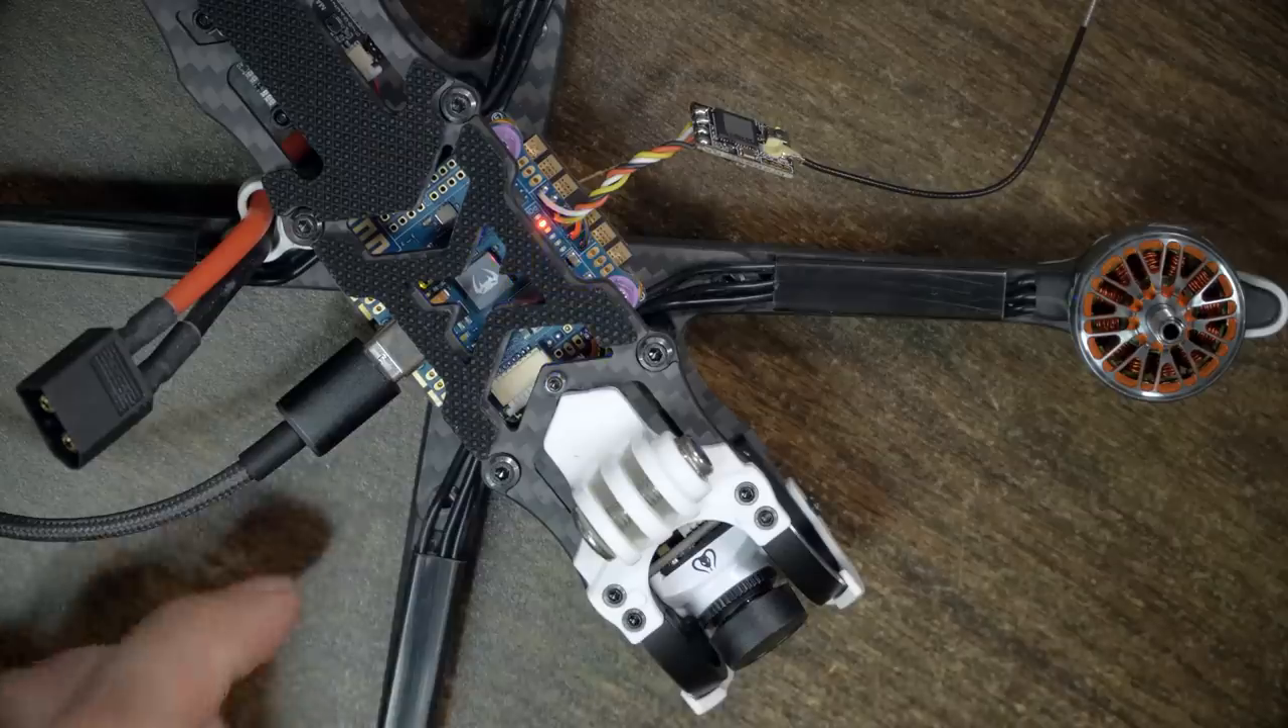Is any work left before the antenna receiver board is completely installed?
Yes.